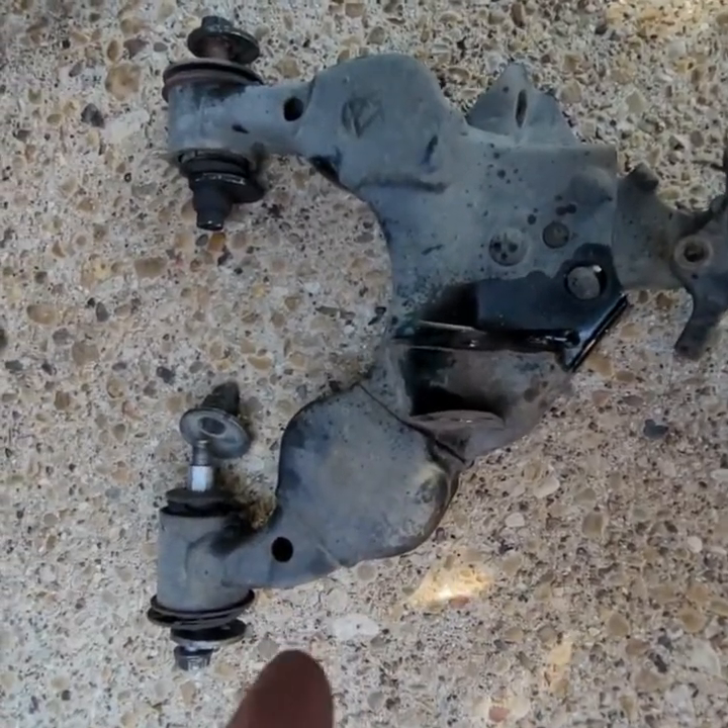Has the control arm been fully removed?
Yes.